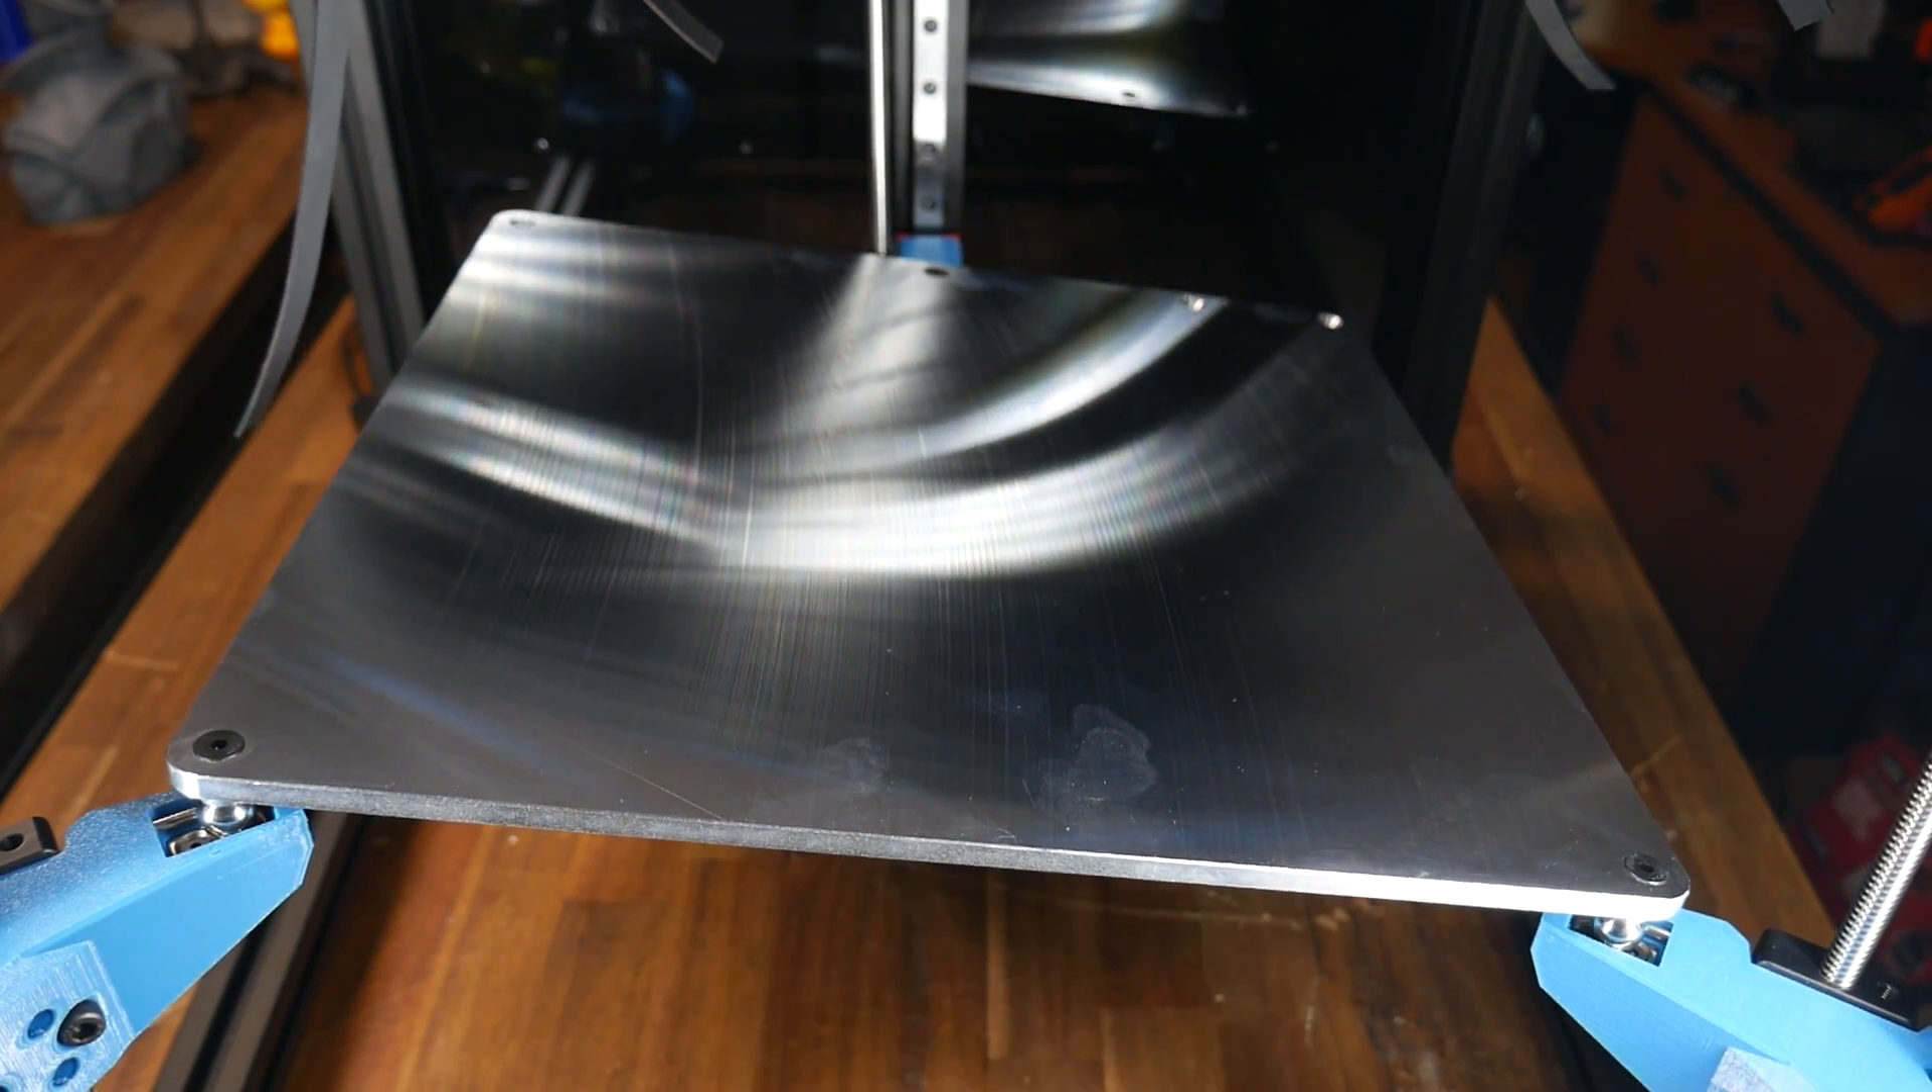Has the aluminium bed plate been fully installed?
Yes.